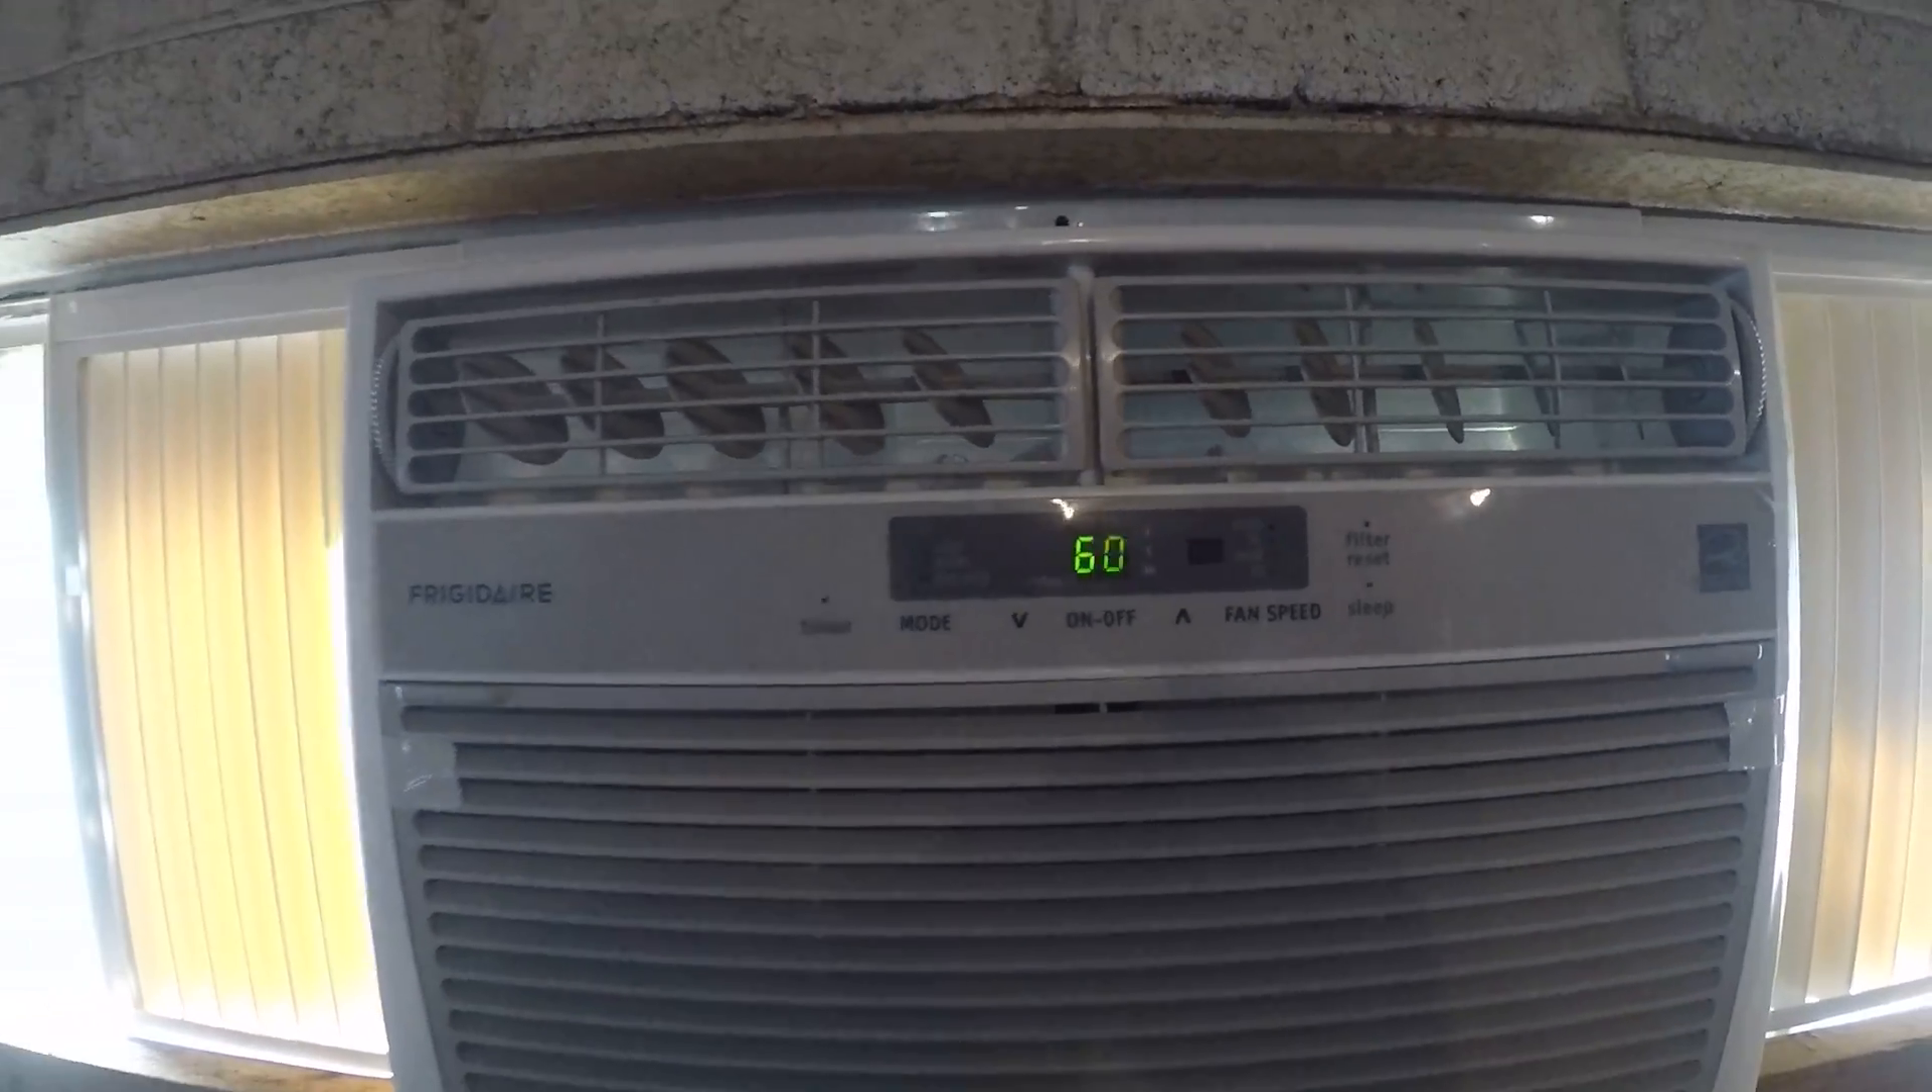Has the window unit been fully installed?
Yes.